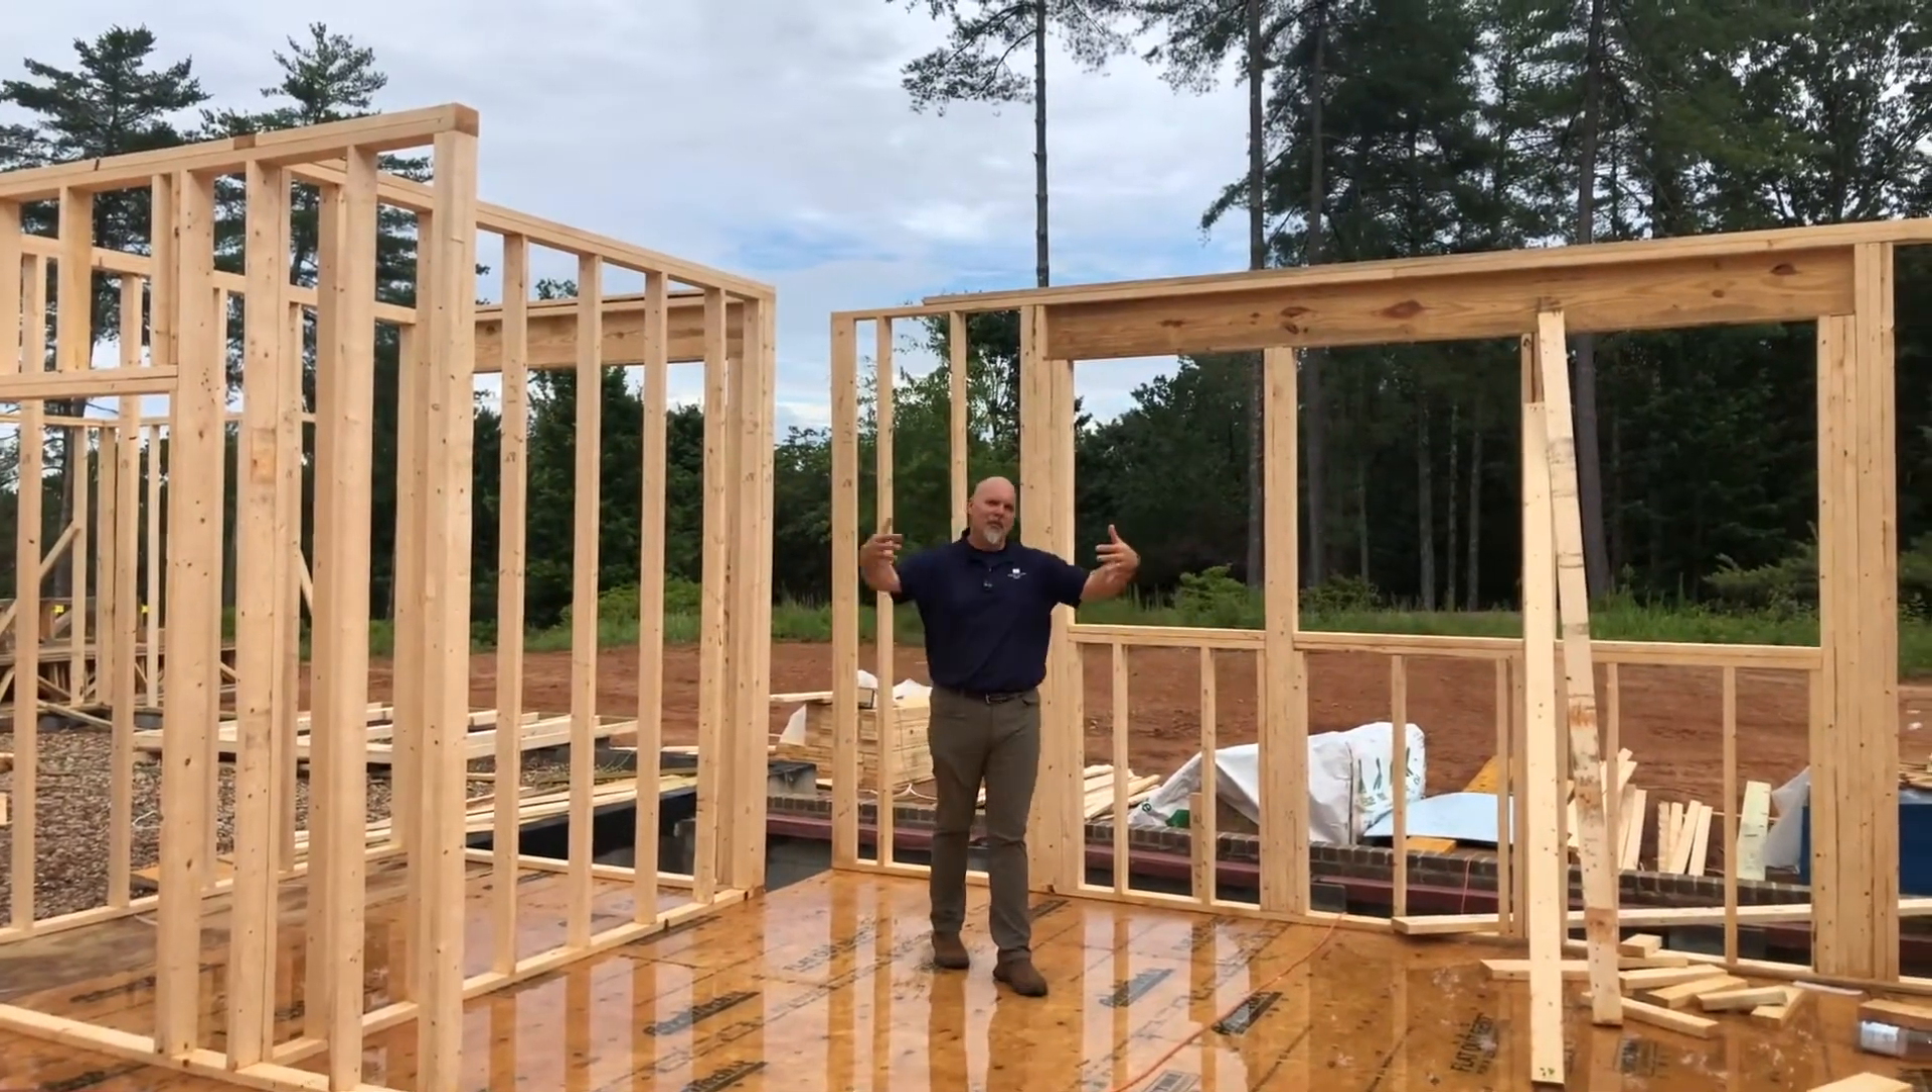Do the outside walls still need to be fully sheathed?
Yes.